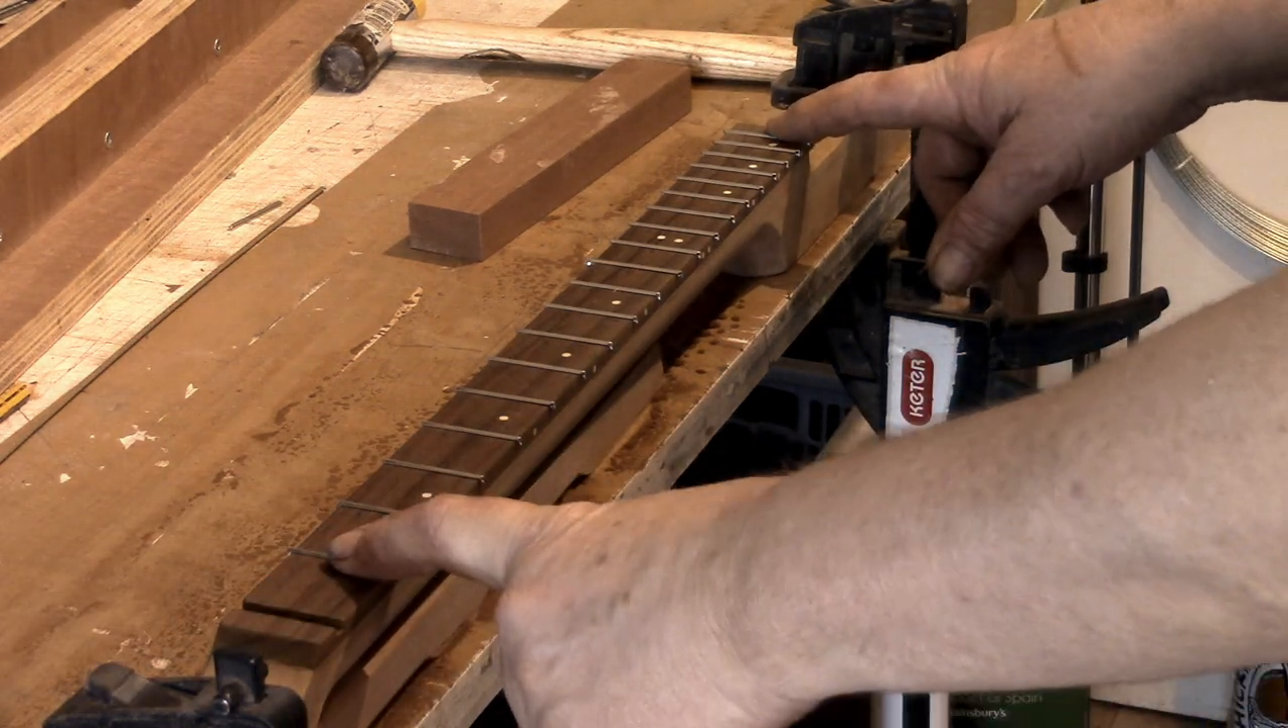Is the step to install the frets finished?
Yes.